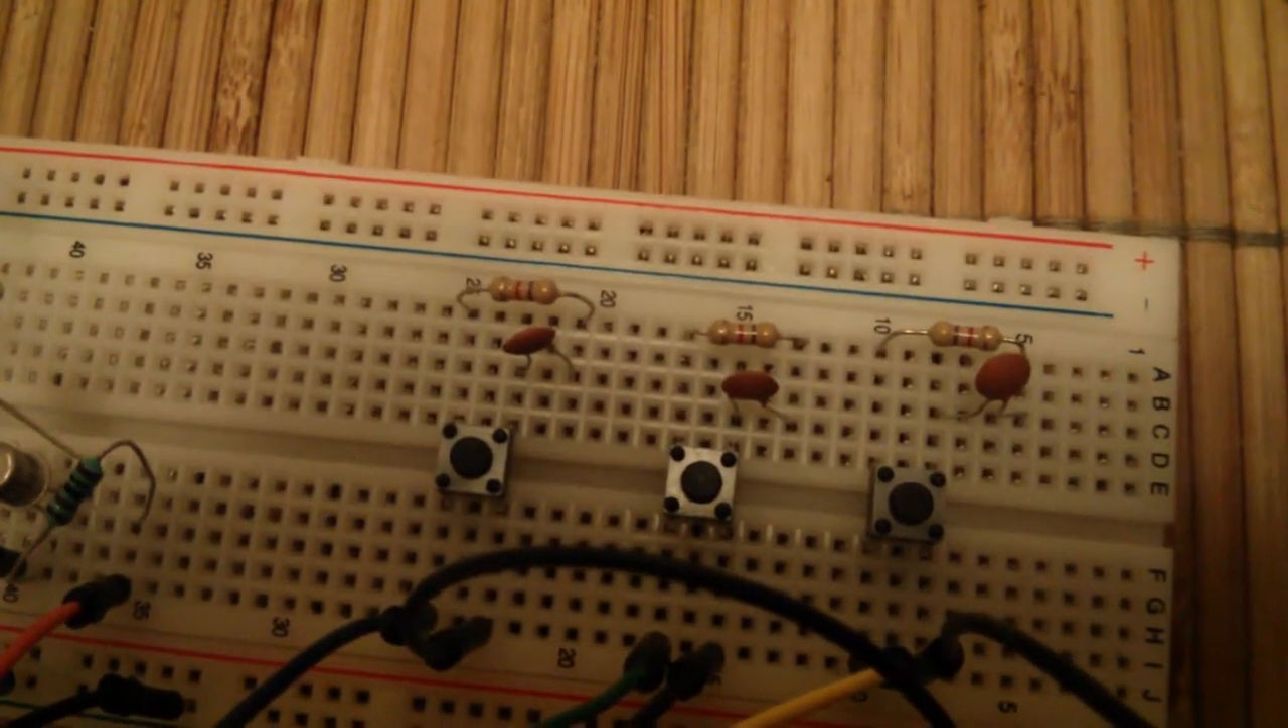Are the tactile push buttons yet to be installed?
No.